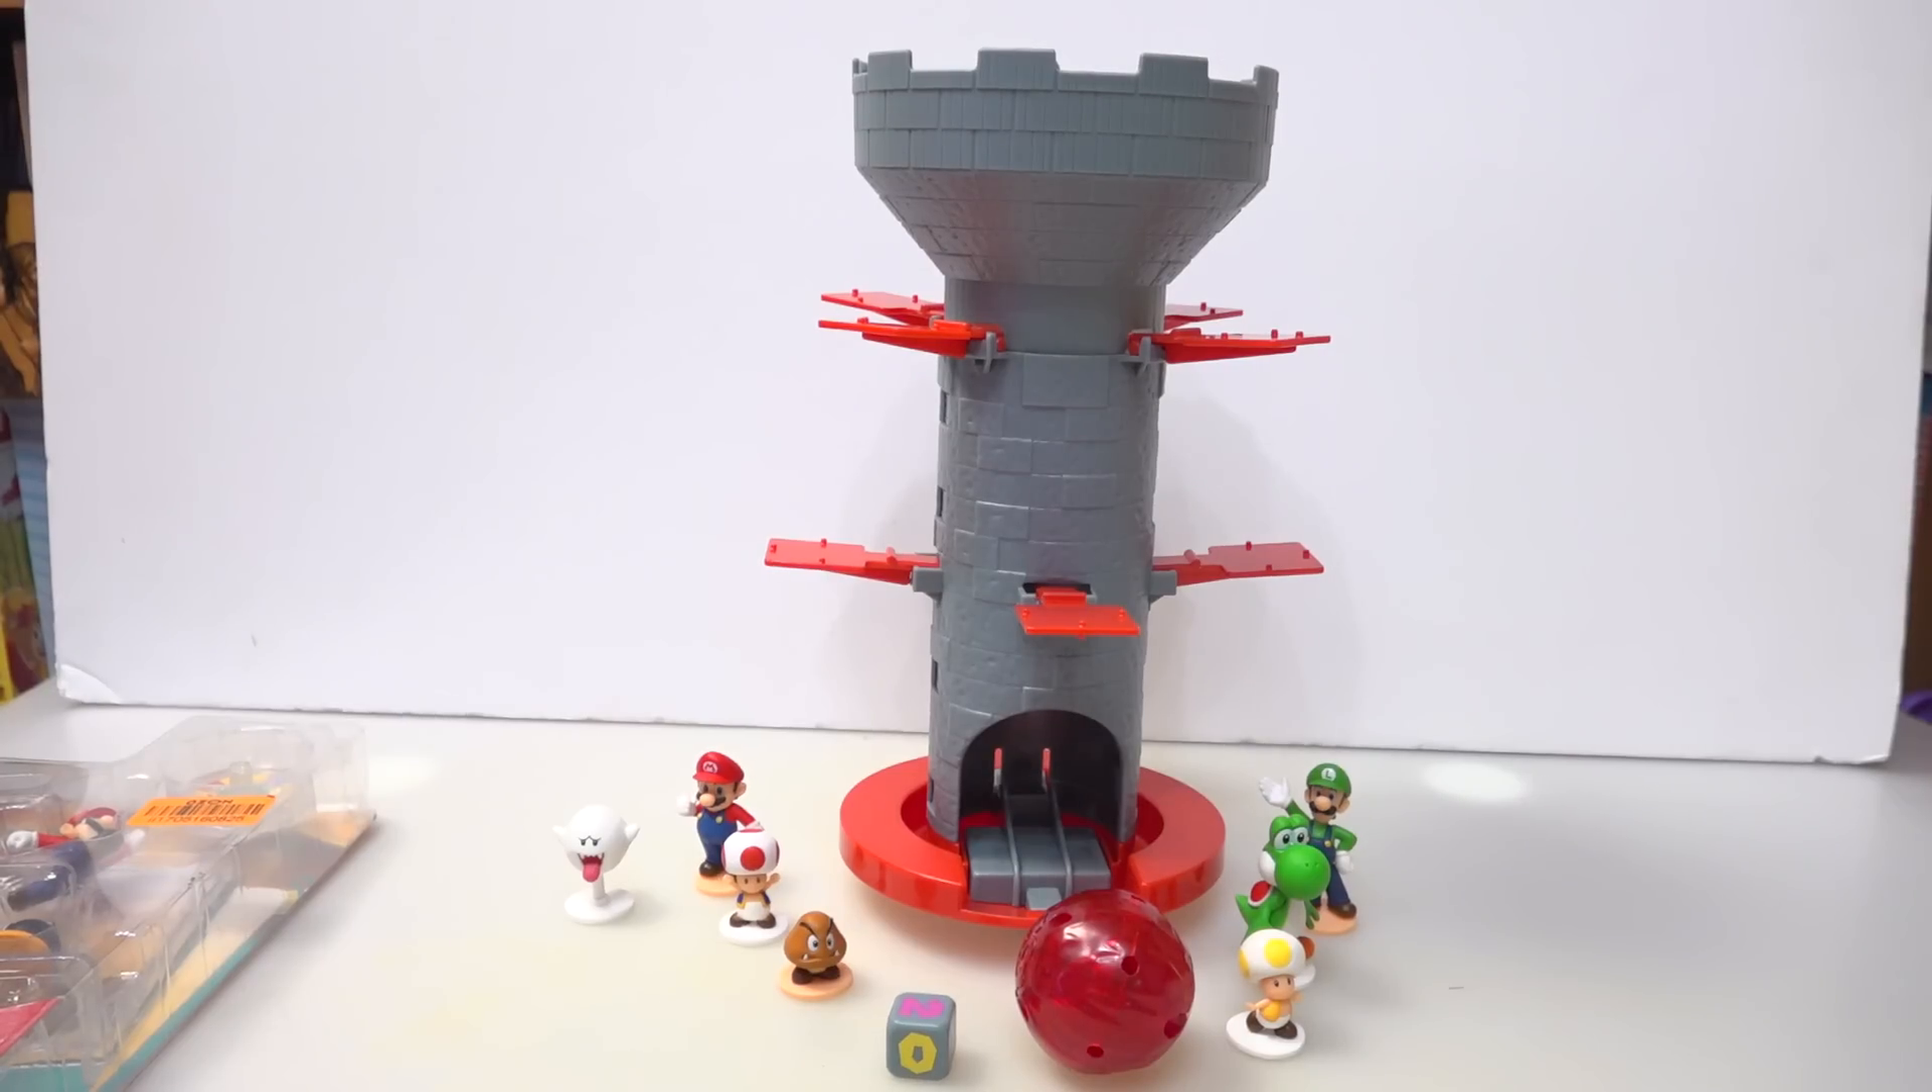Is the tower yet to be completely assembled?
No.